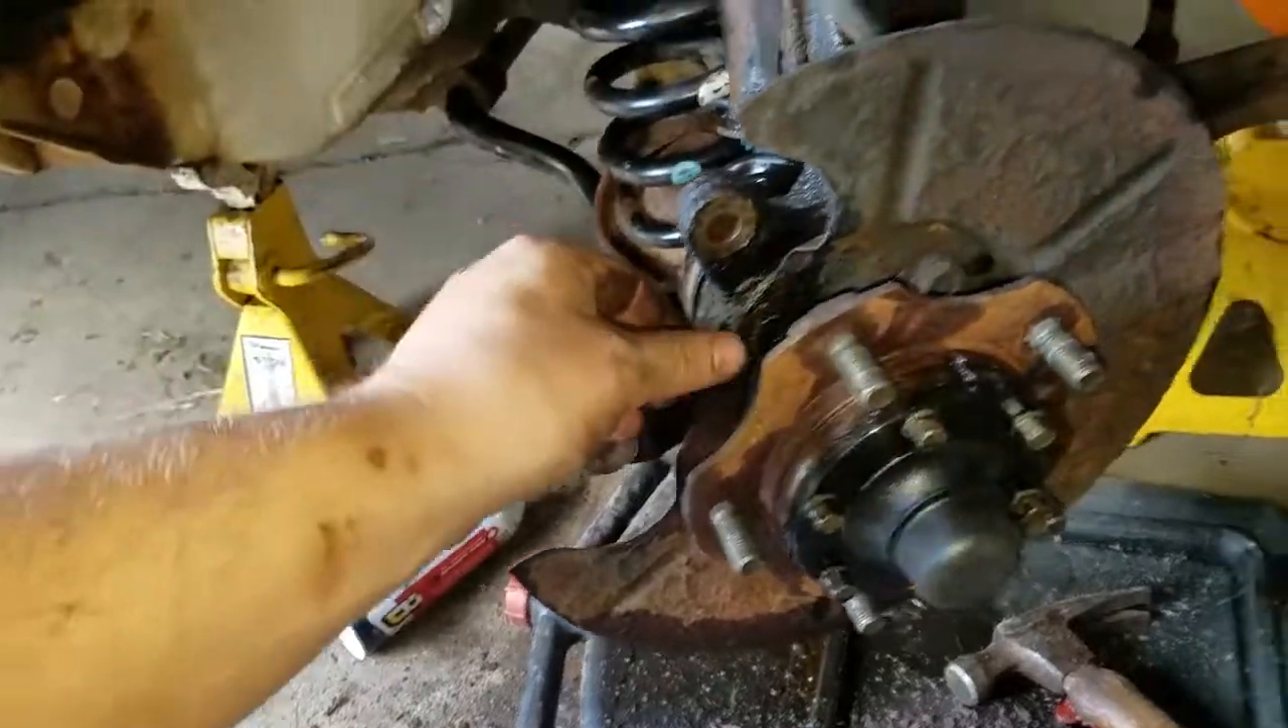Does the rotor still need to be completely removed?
No.